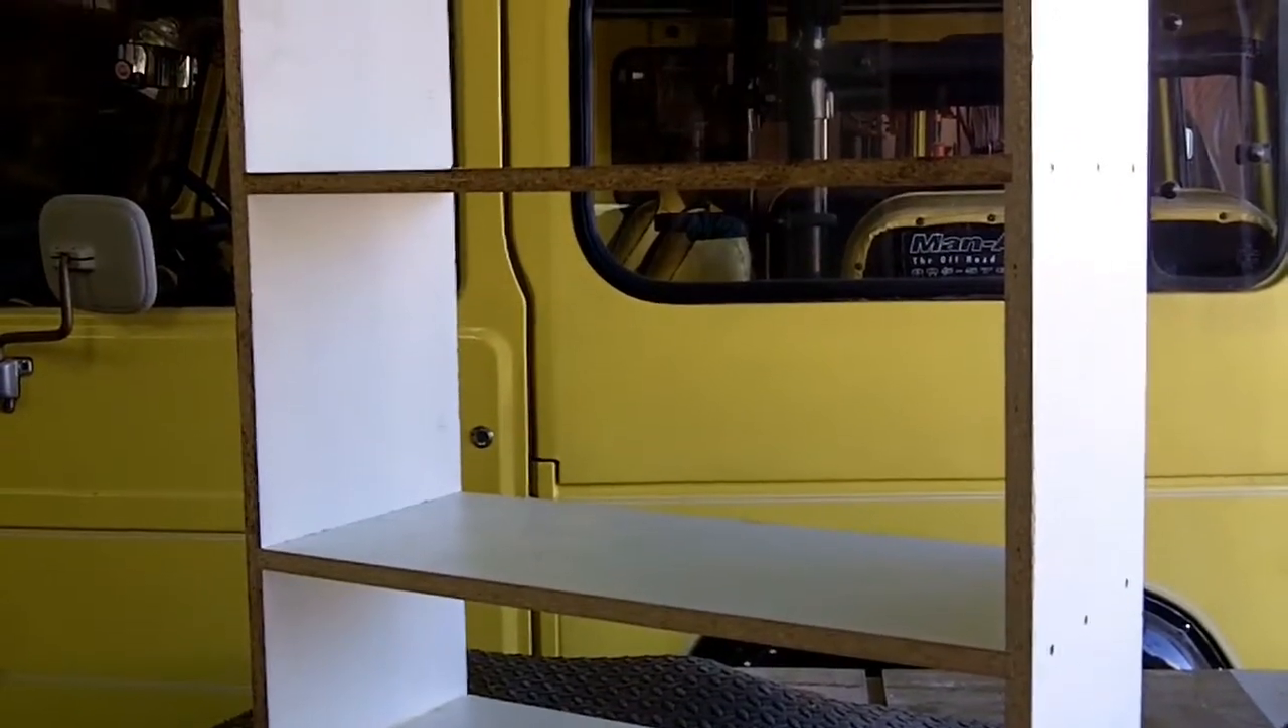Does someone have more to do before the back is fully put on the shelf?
Yes.